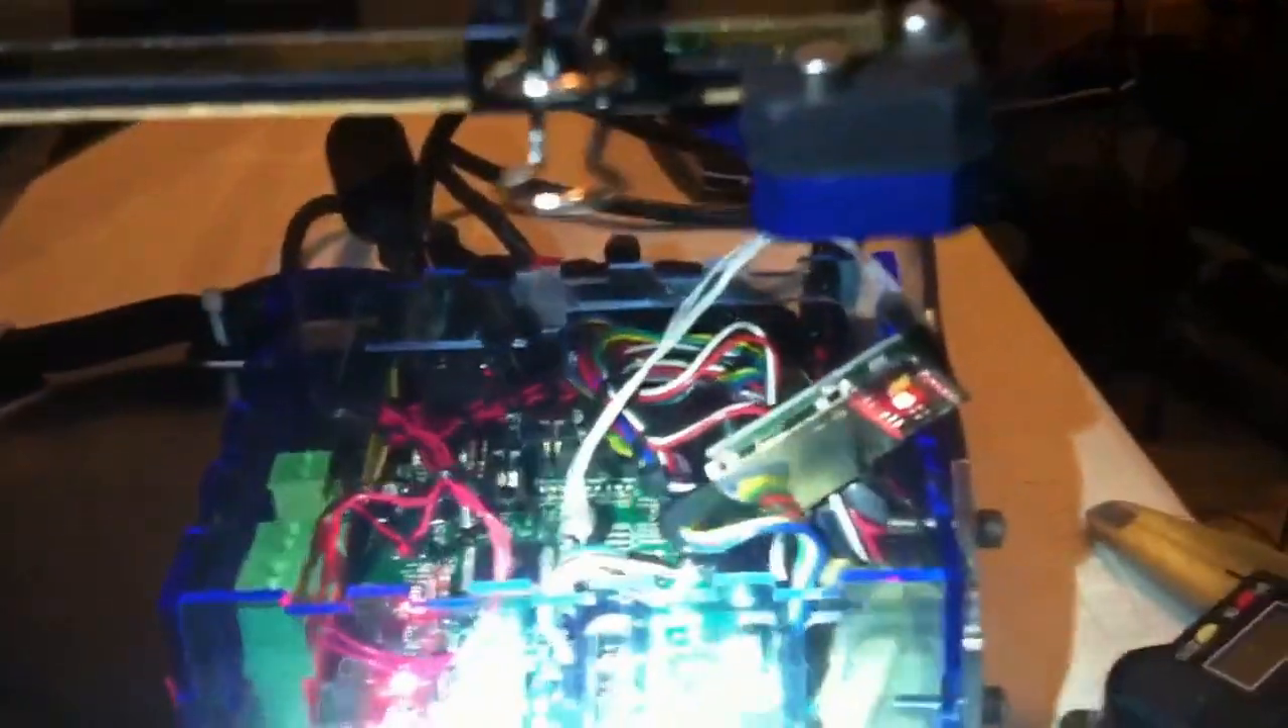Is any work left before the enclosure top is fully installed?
Yes.